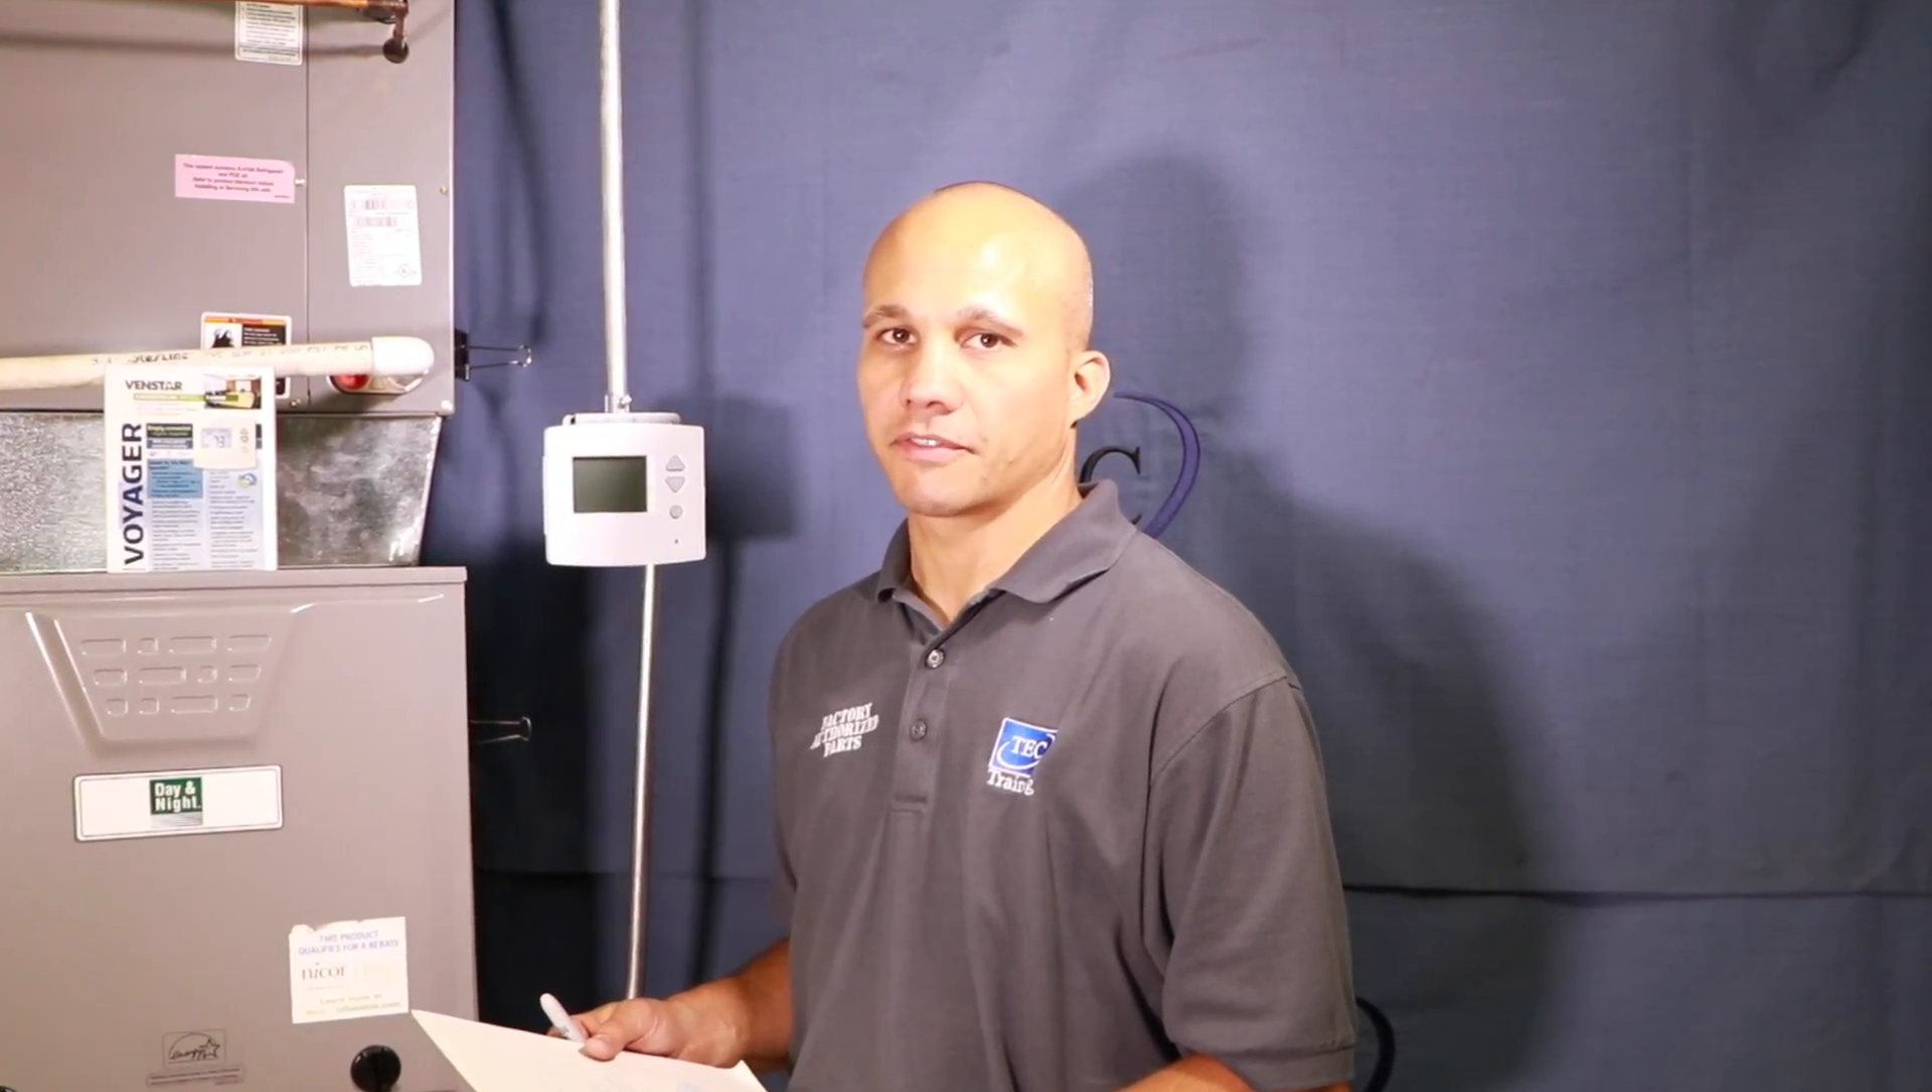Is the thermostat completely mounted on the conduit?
Yes.